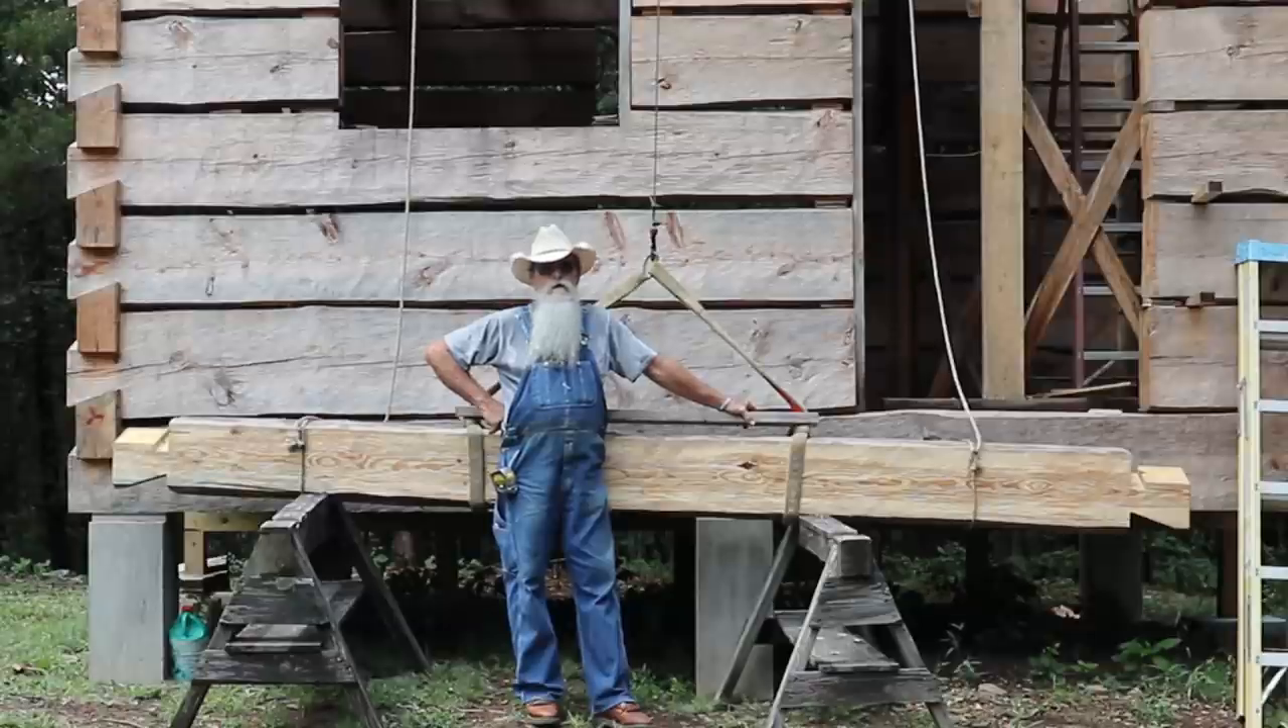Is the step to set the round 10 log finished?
No.